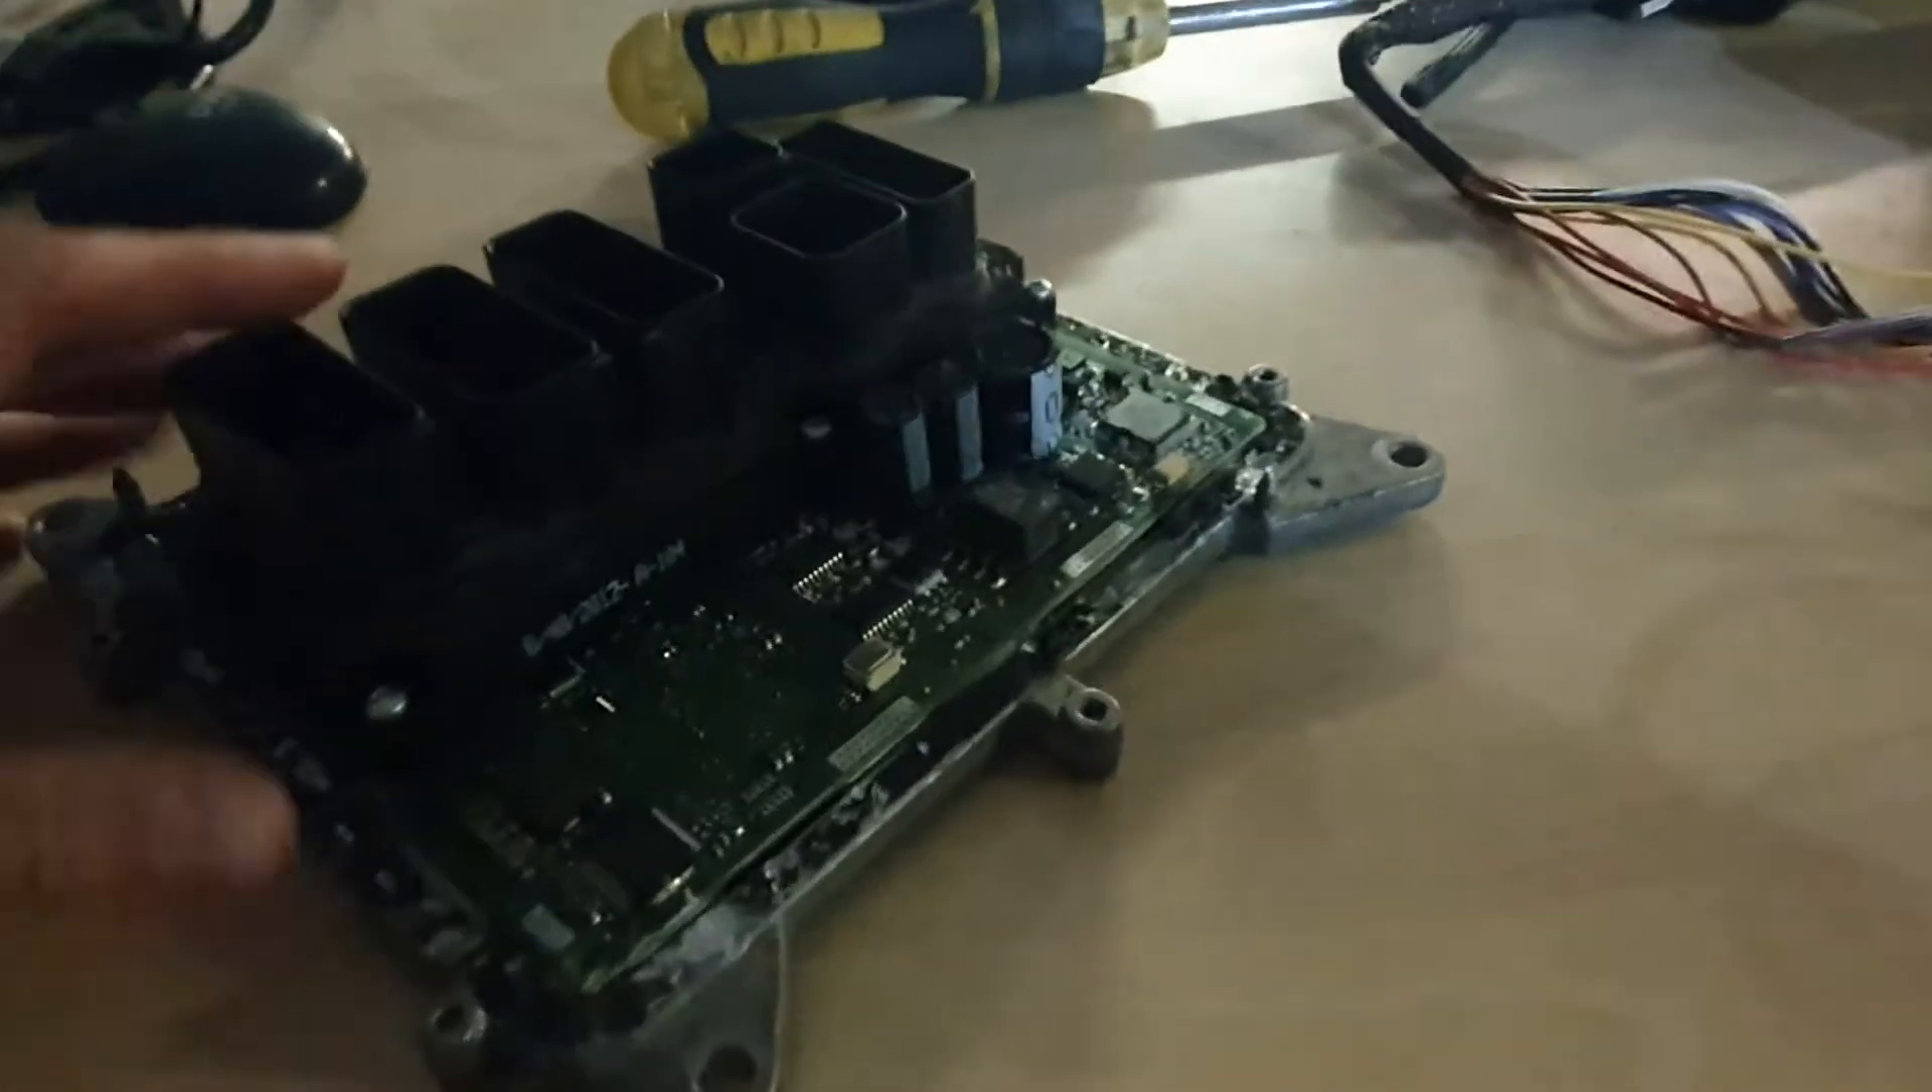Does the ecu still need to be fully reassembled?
Yes.